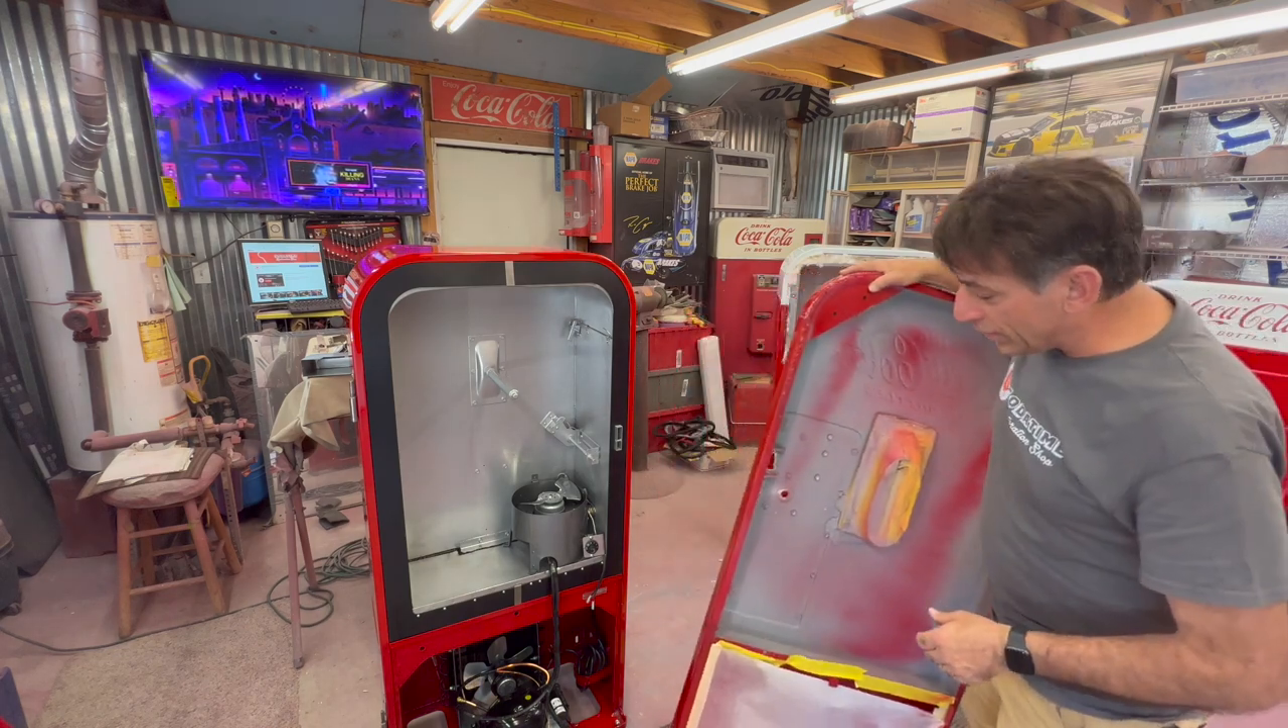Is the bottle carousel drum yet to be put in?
Yes.